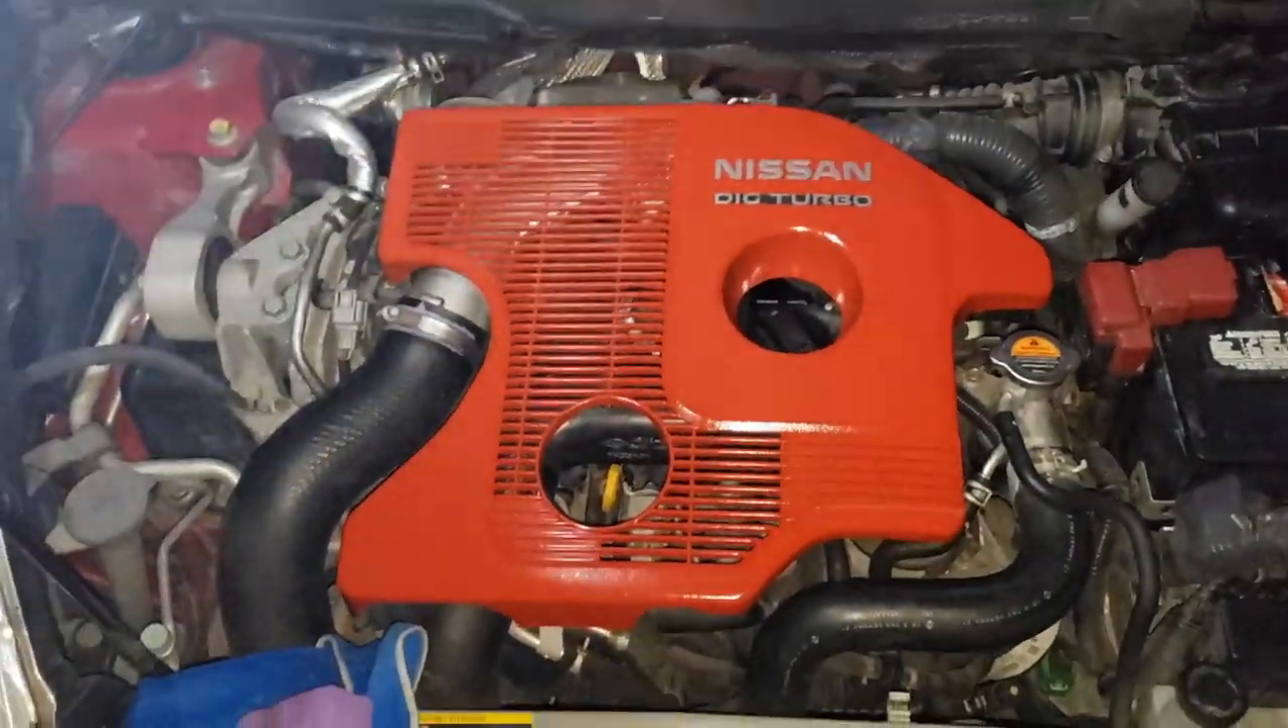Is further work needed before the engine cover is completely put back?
No.